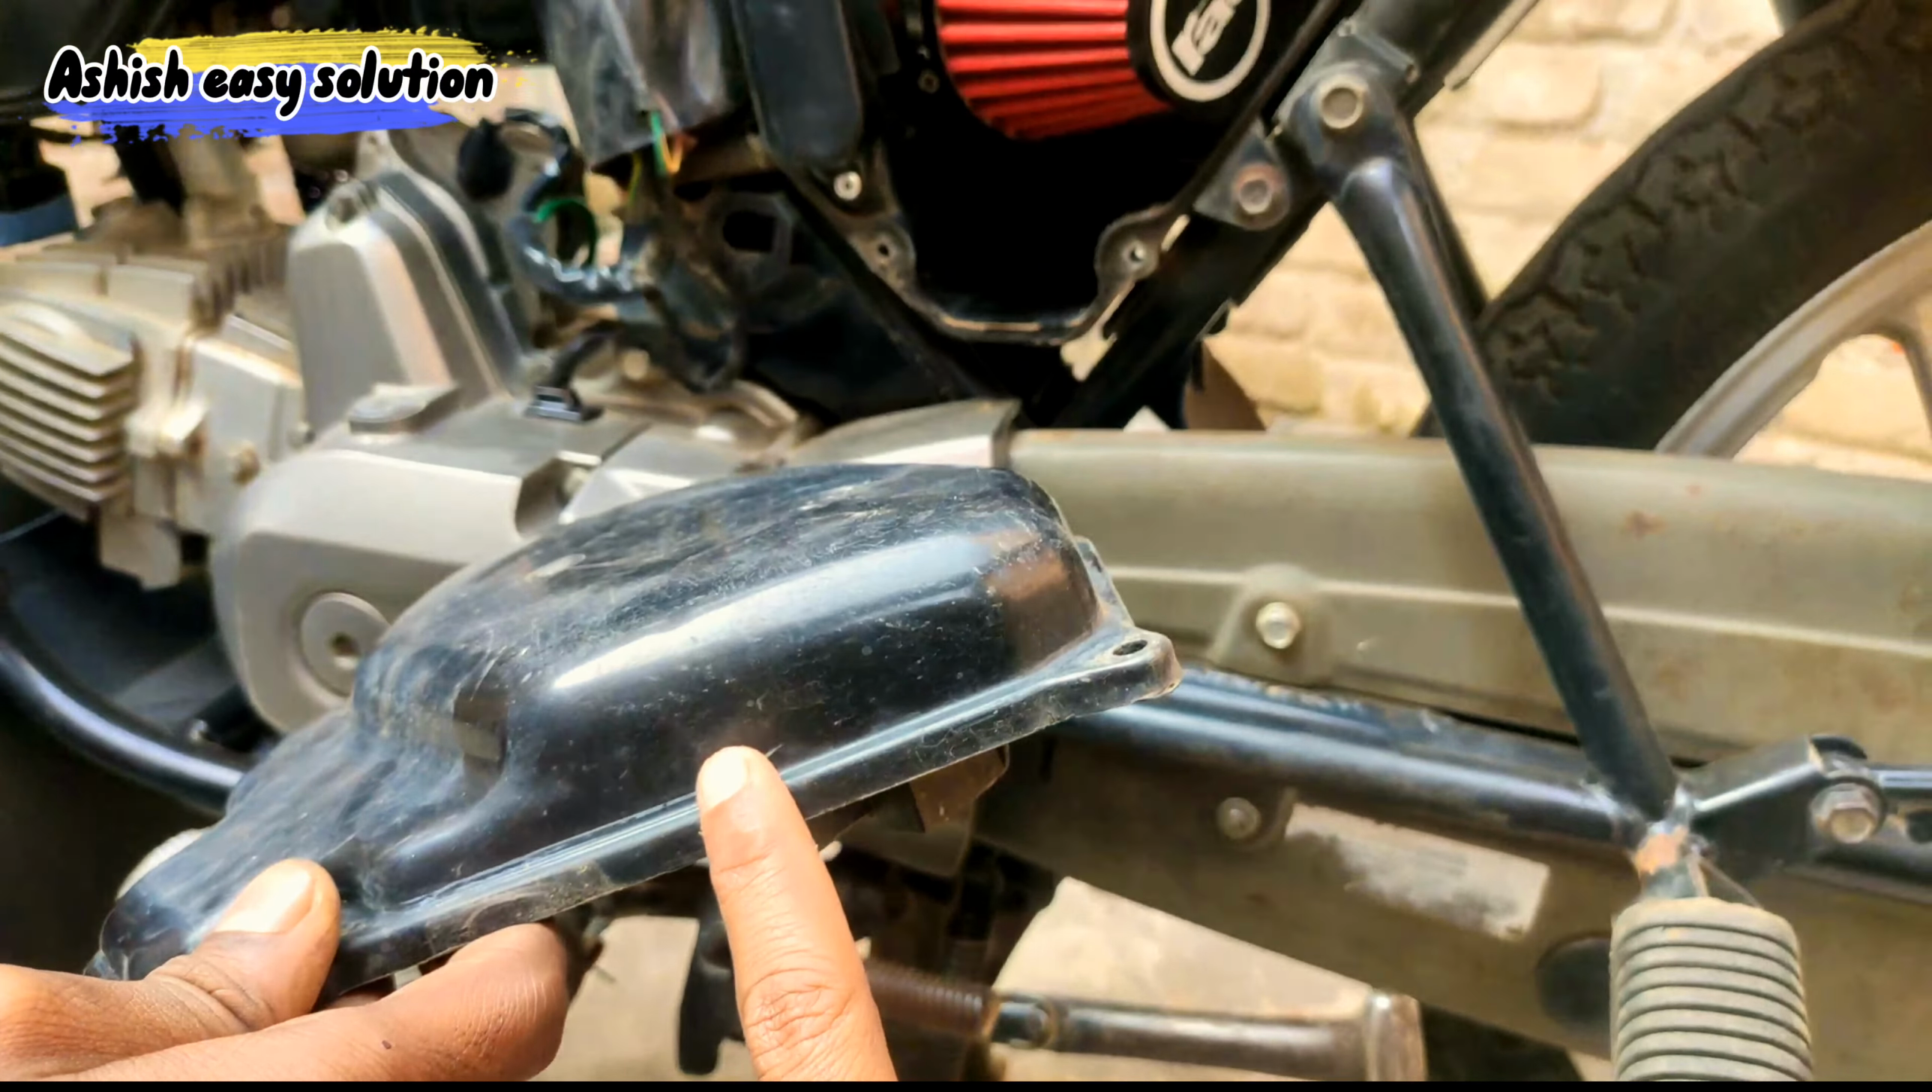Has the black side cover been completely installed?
No.